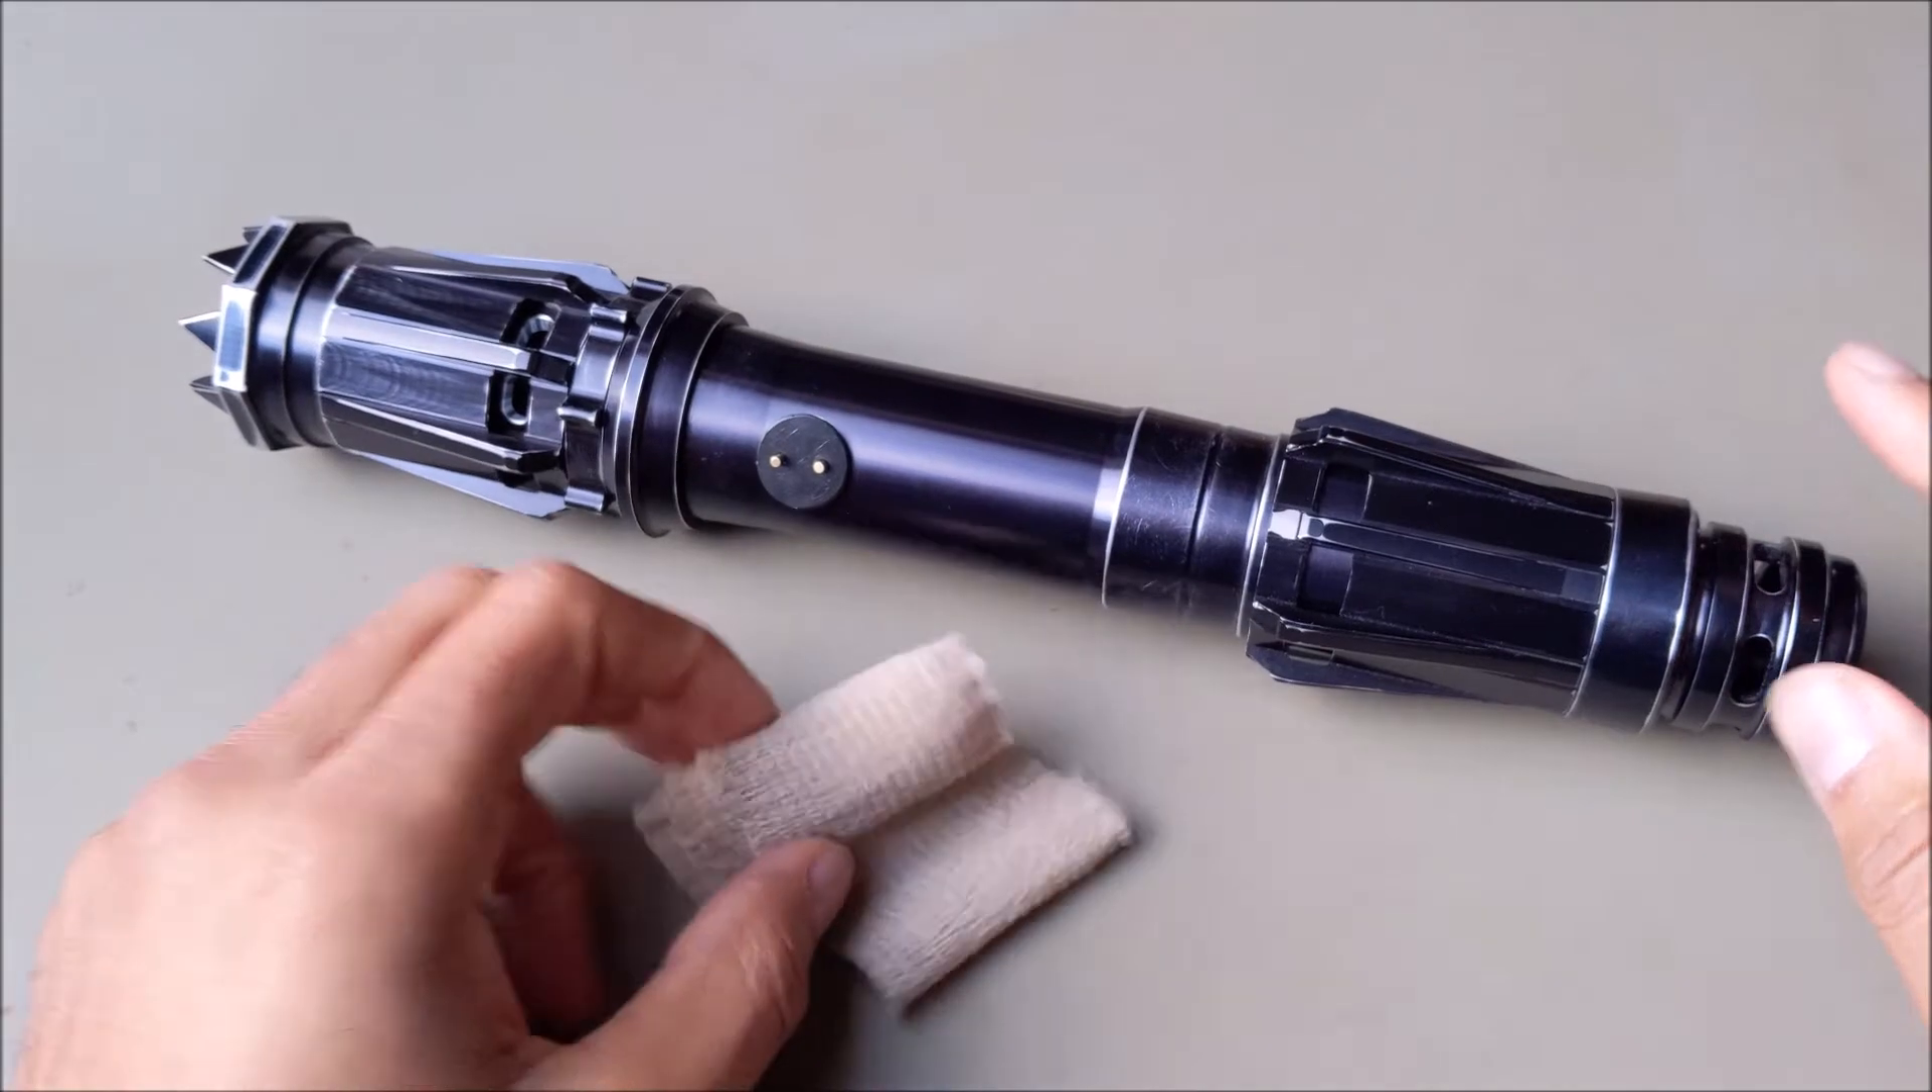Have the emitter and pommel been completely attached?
Yes.